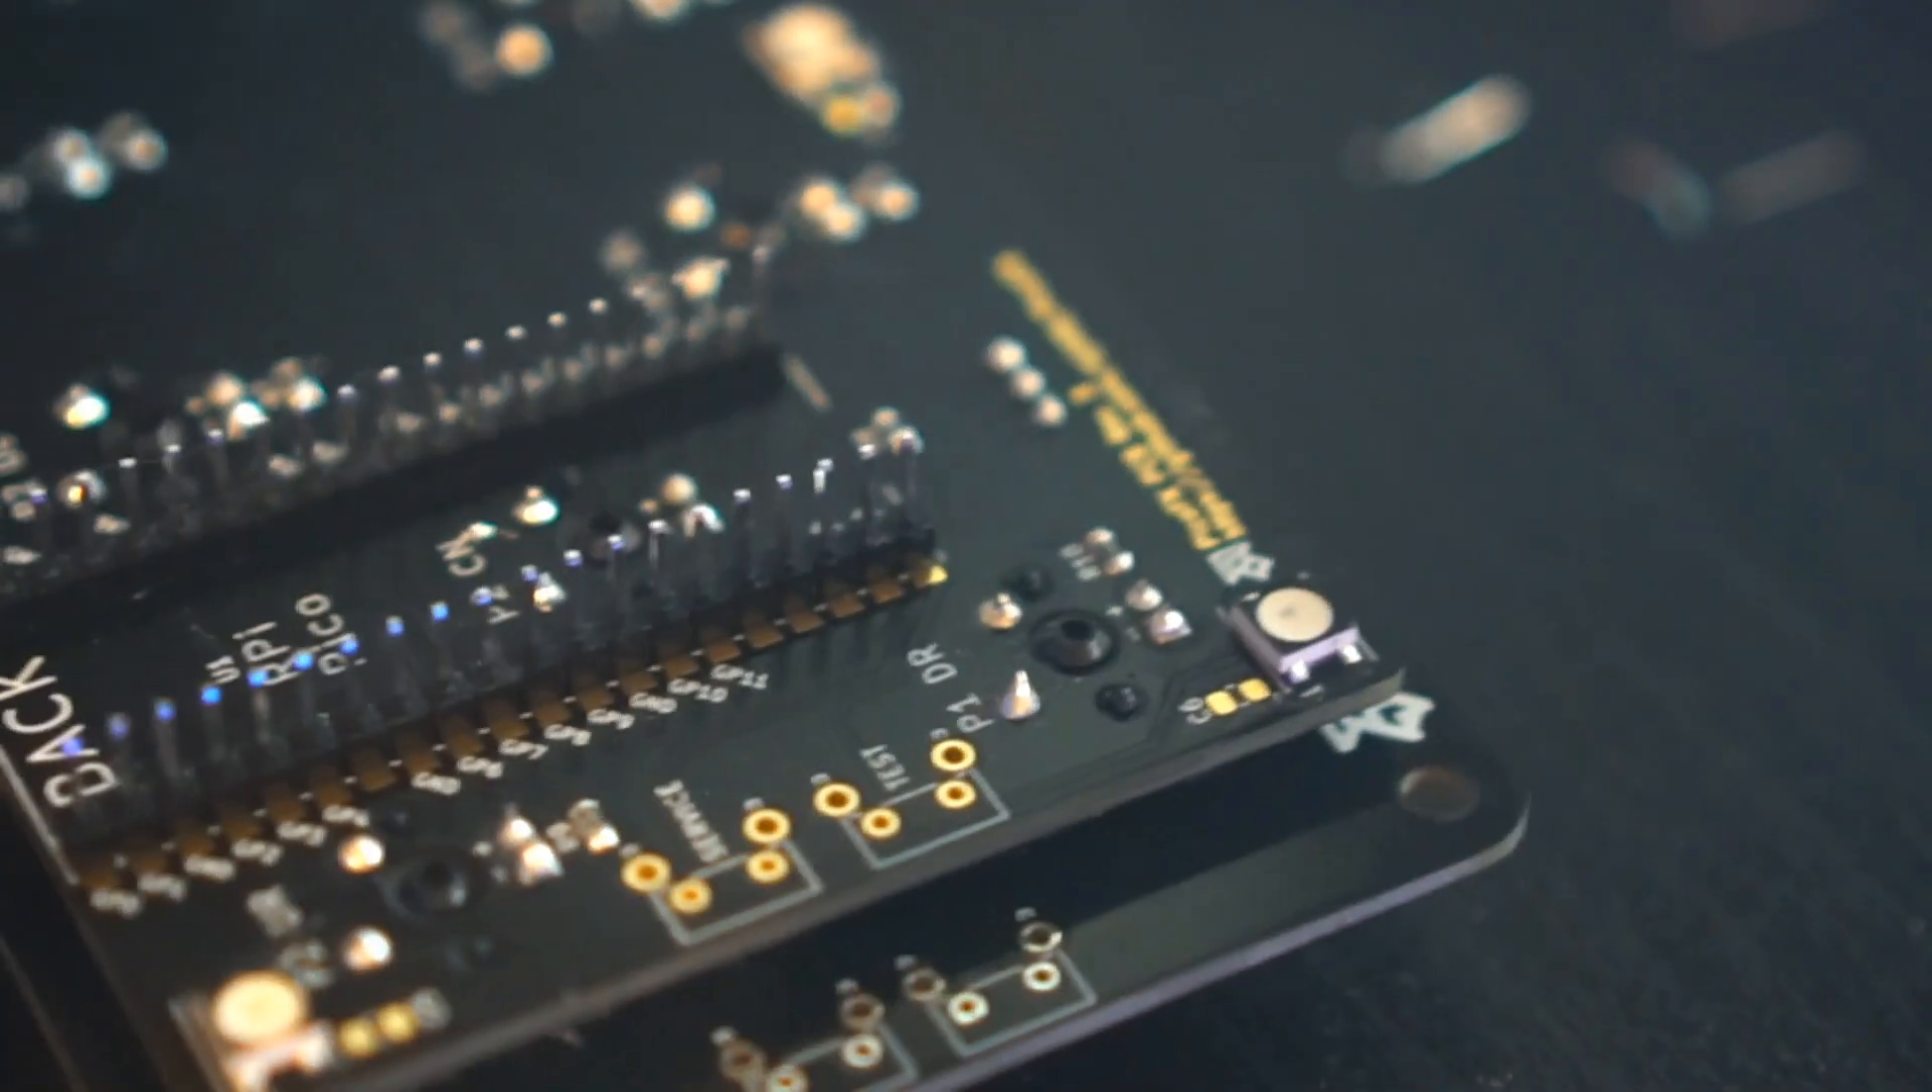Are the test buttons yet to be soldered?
Yes.